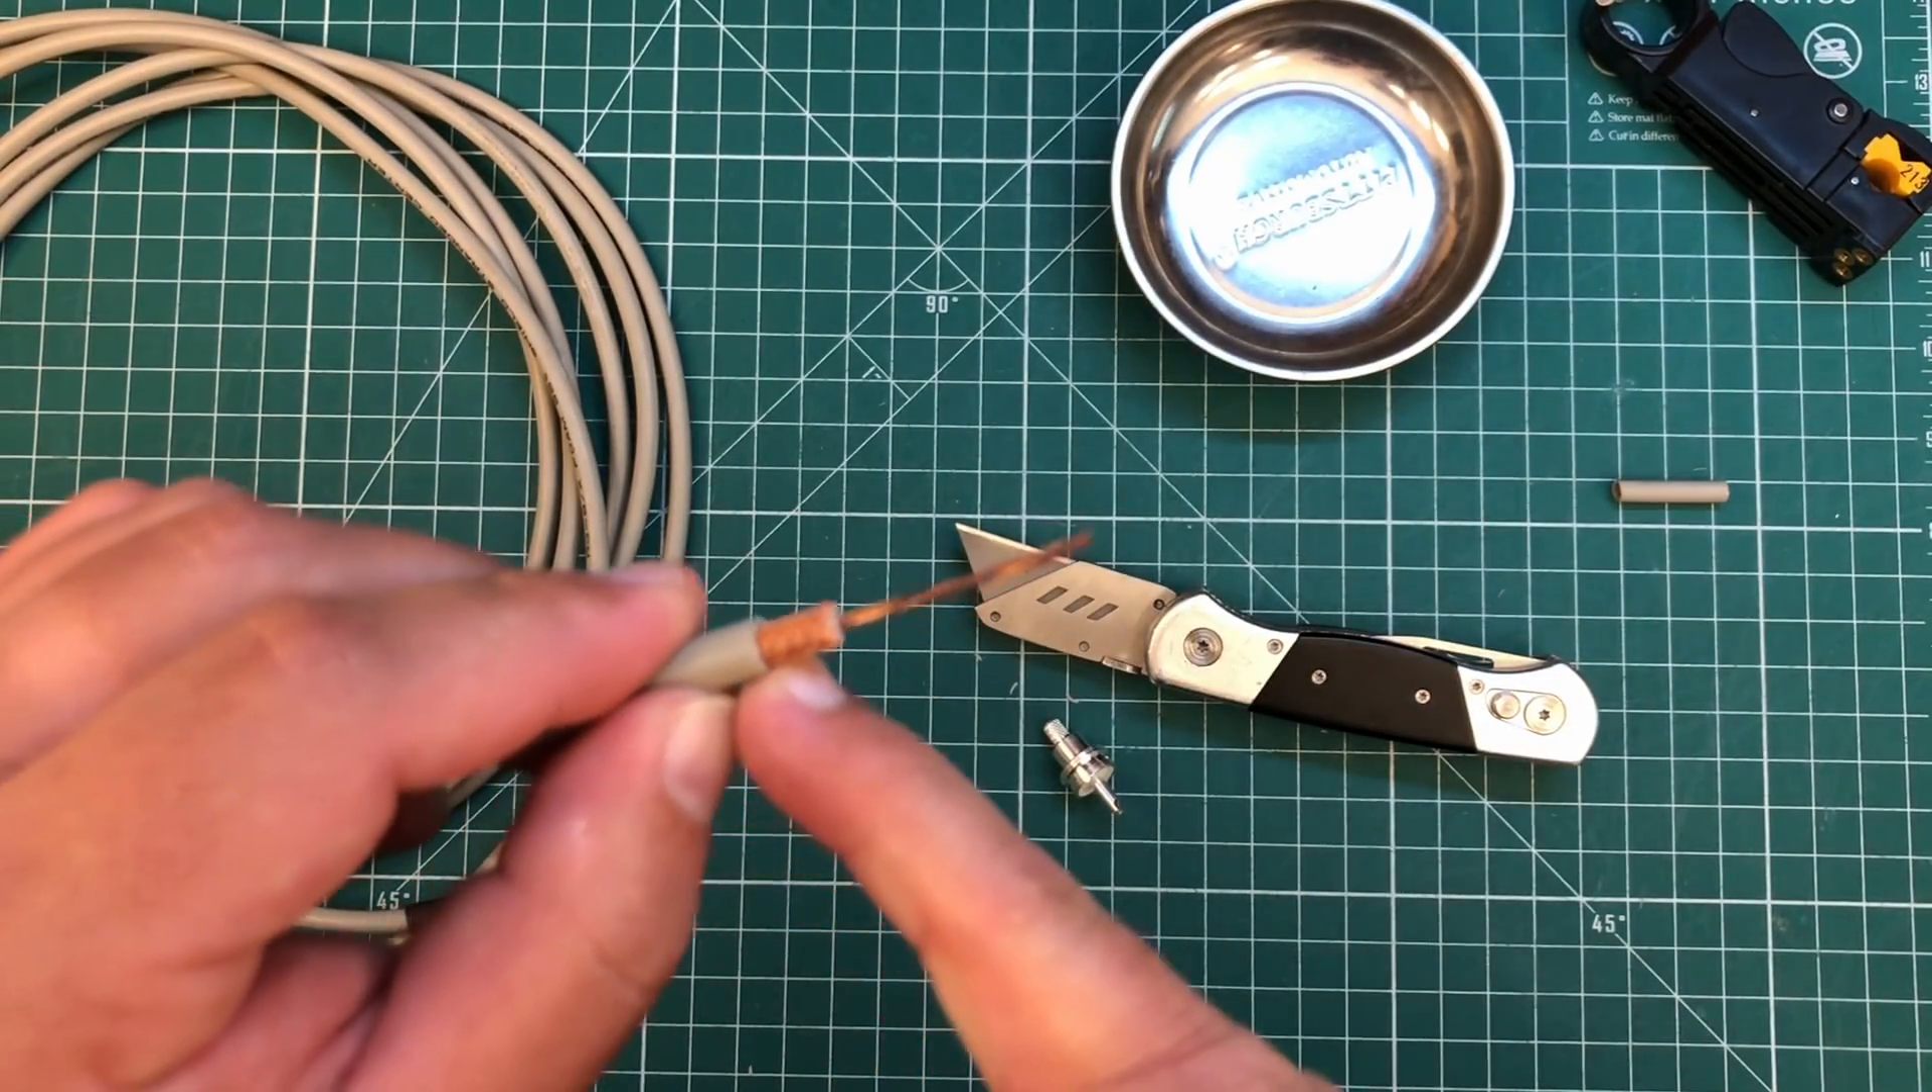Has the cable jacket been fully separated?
Yes.